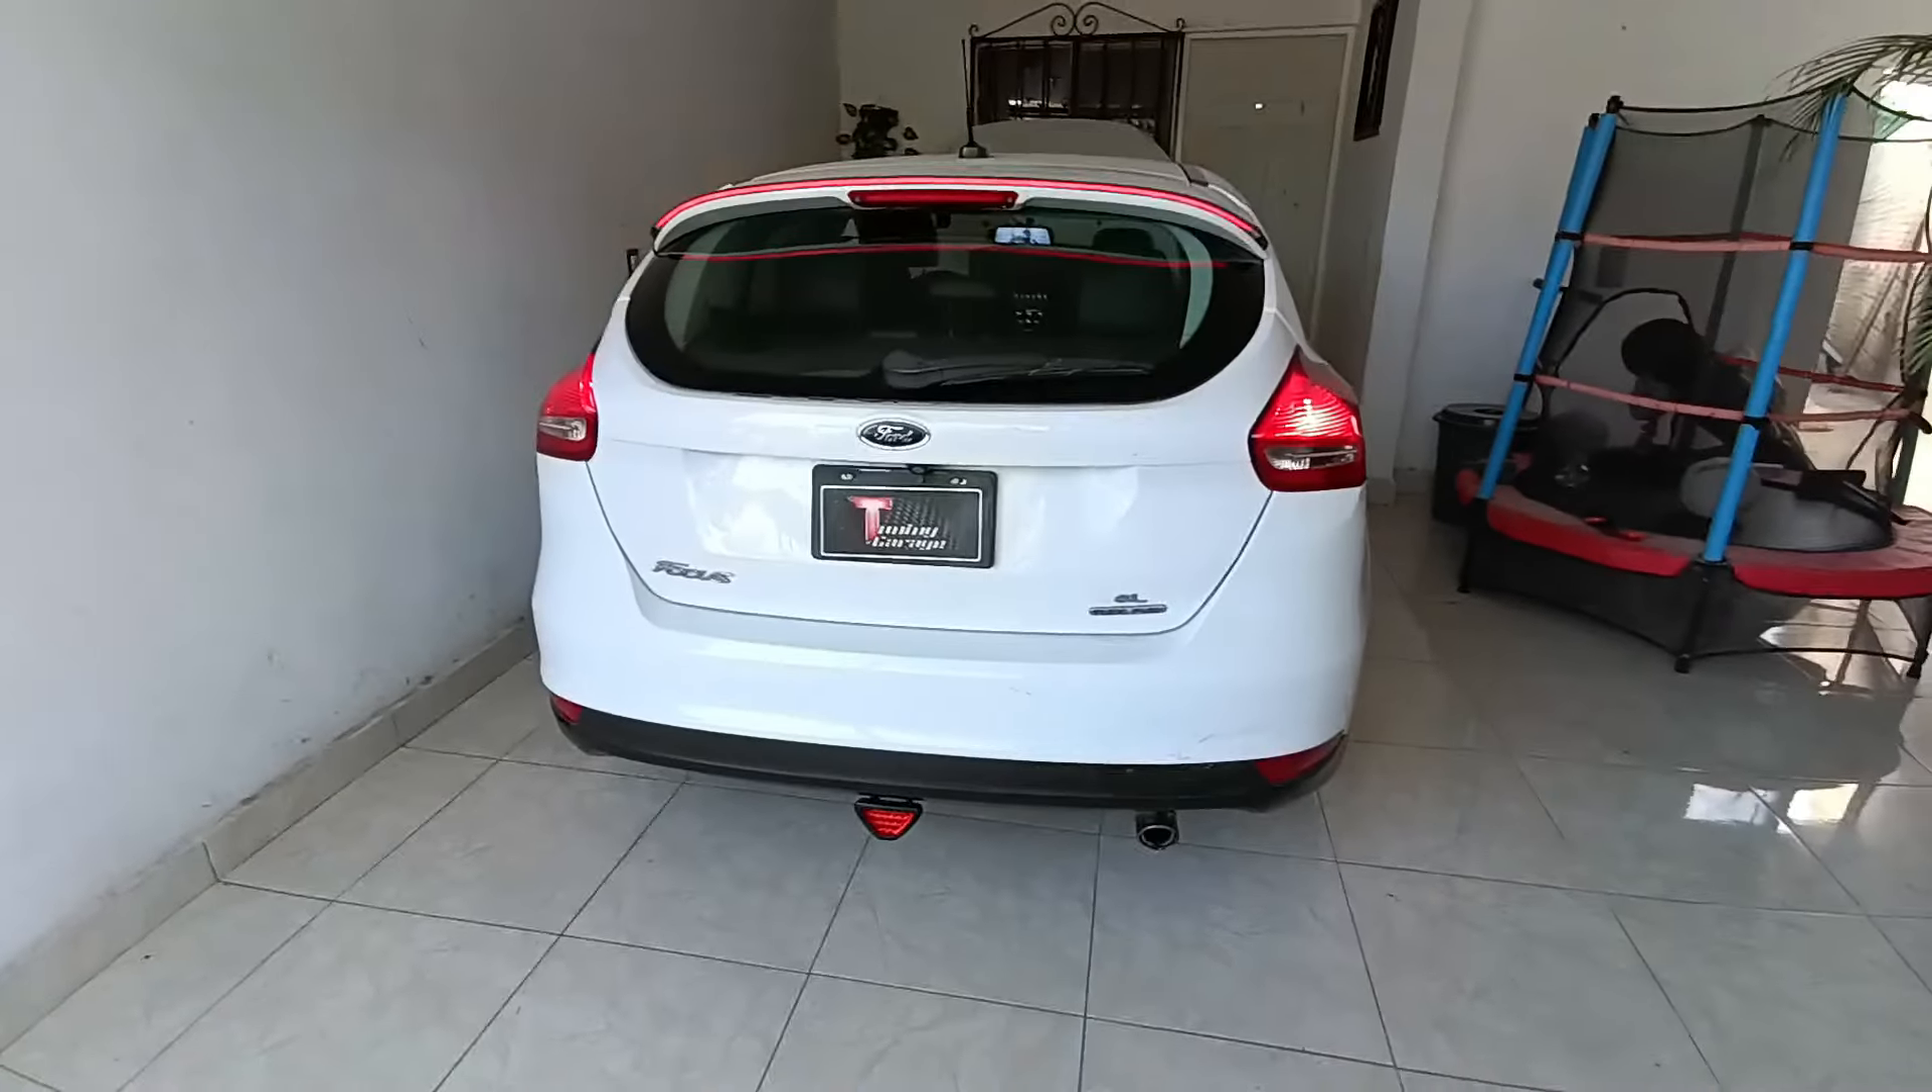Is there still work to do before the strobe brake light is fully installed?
No.